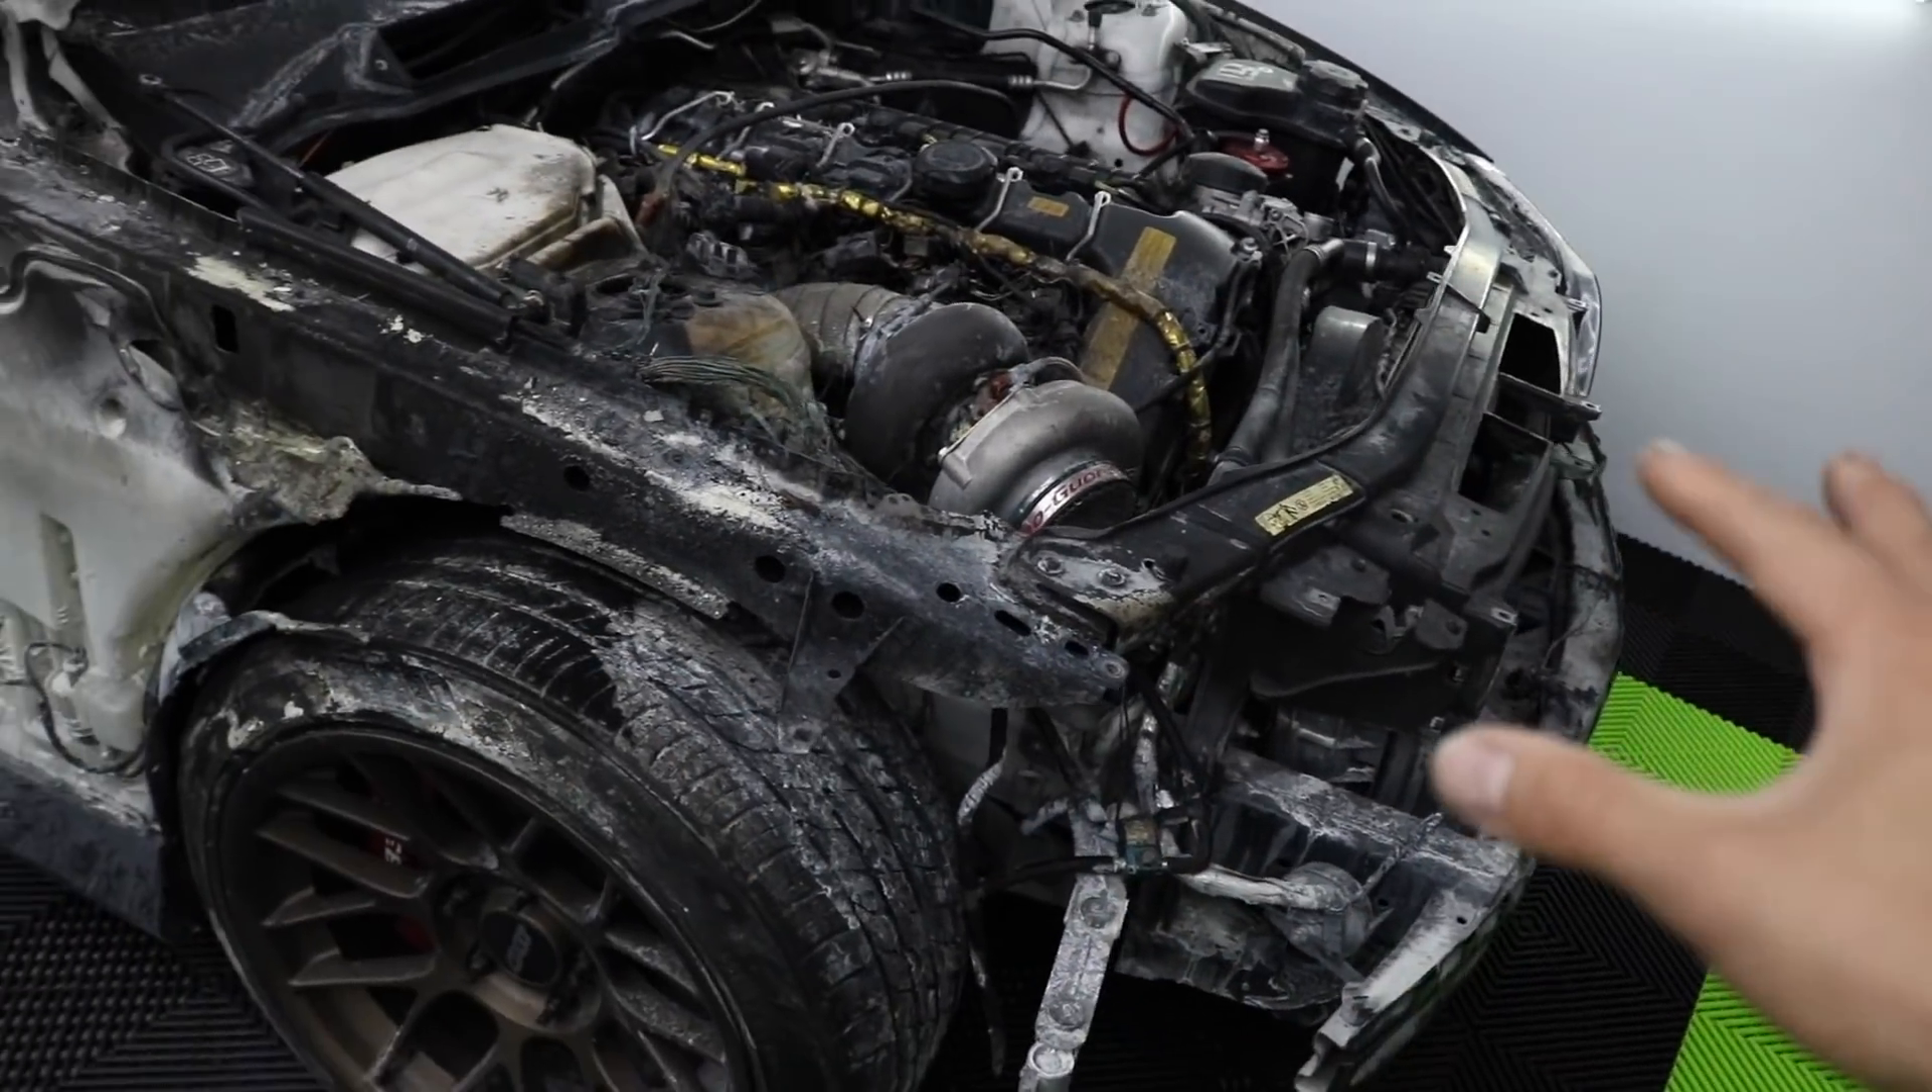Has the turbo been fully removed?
No.